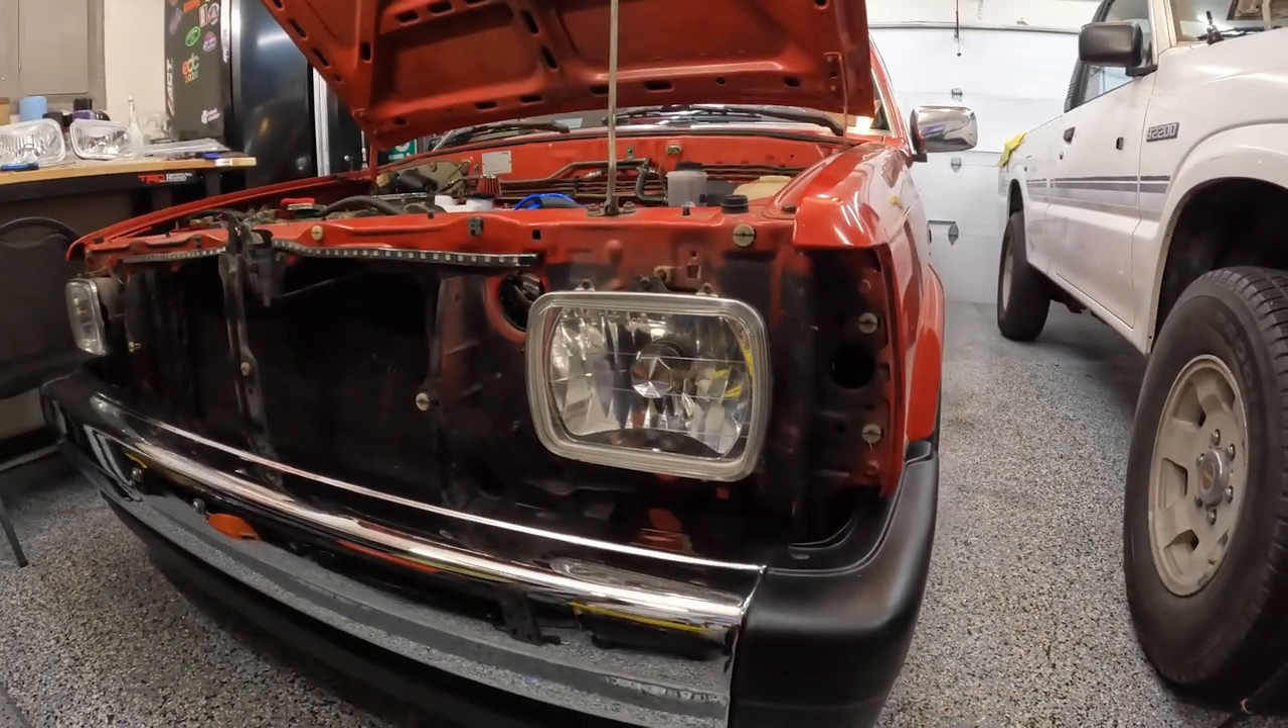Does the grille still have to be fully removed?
No.